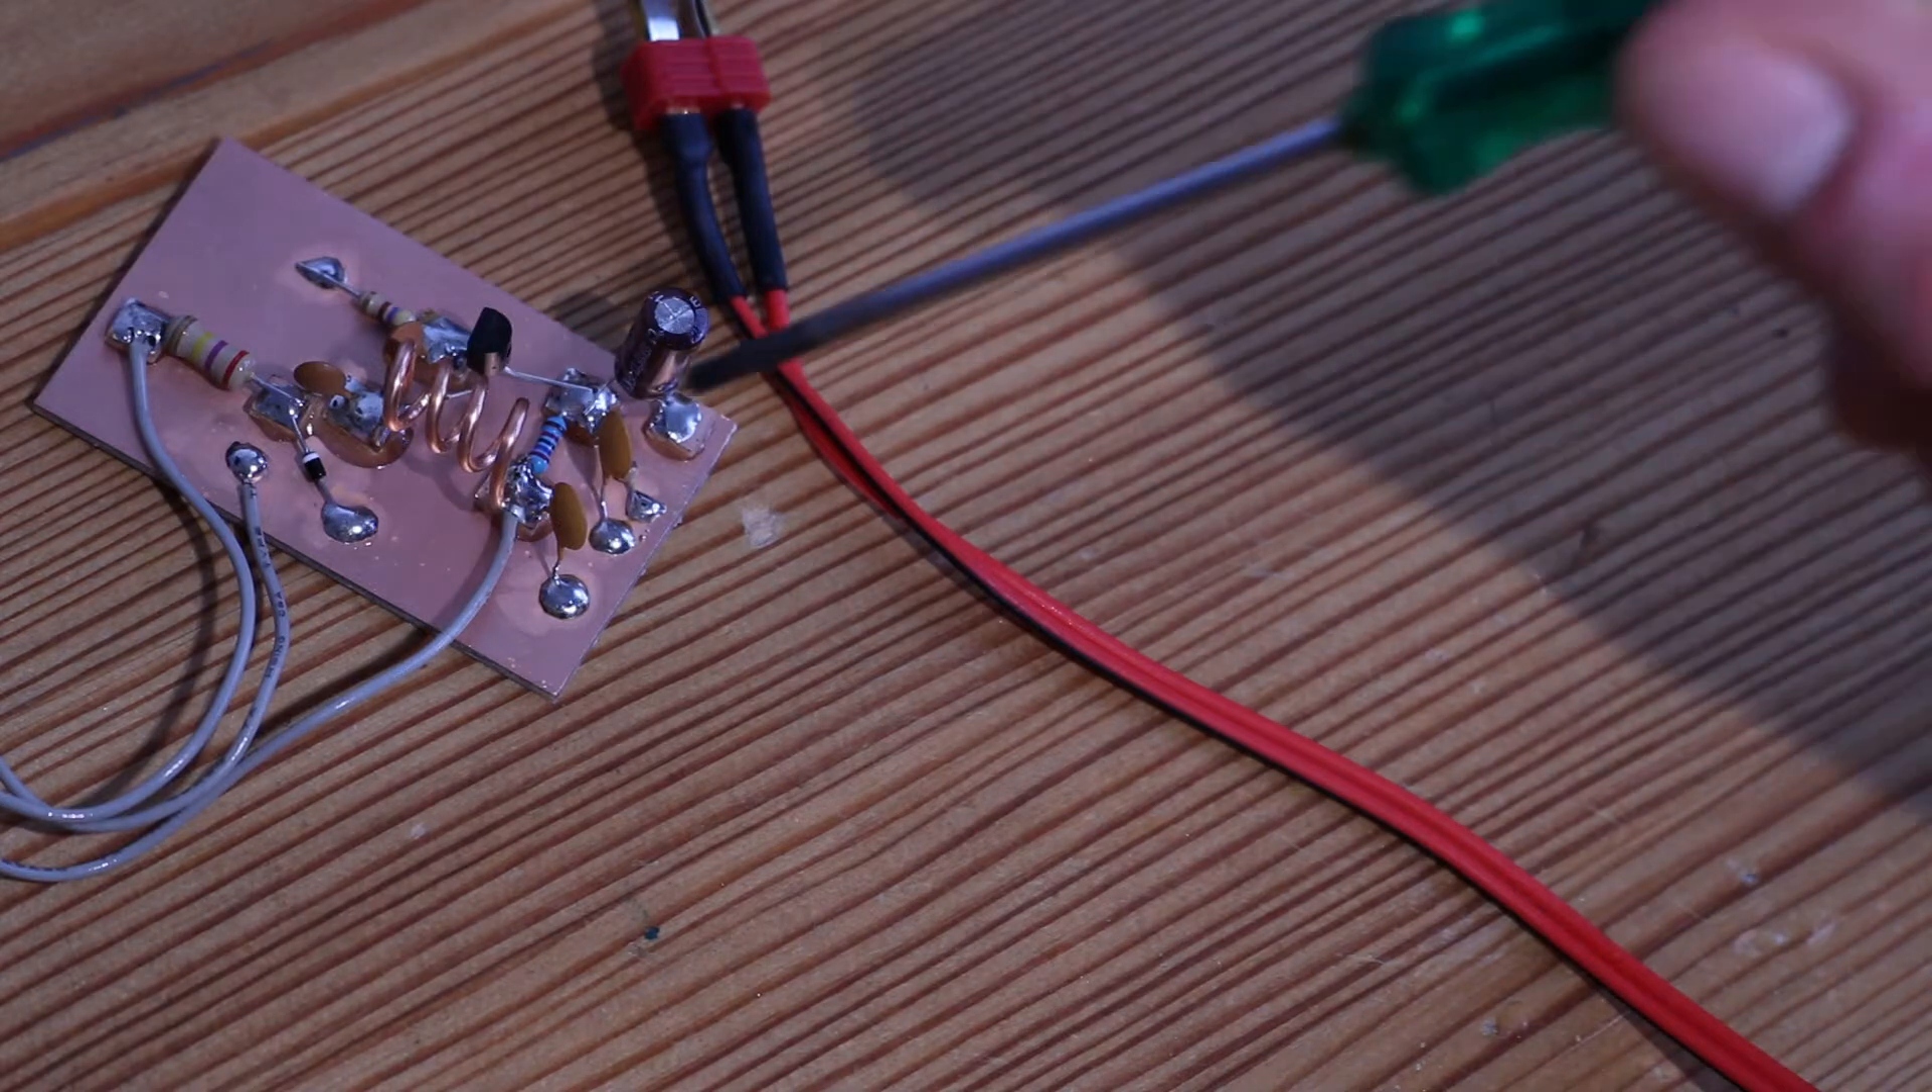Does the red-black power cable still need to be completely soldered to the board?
Yes.